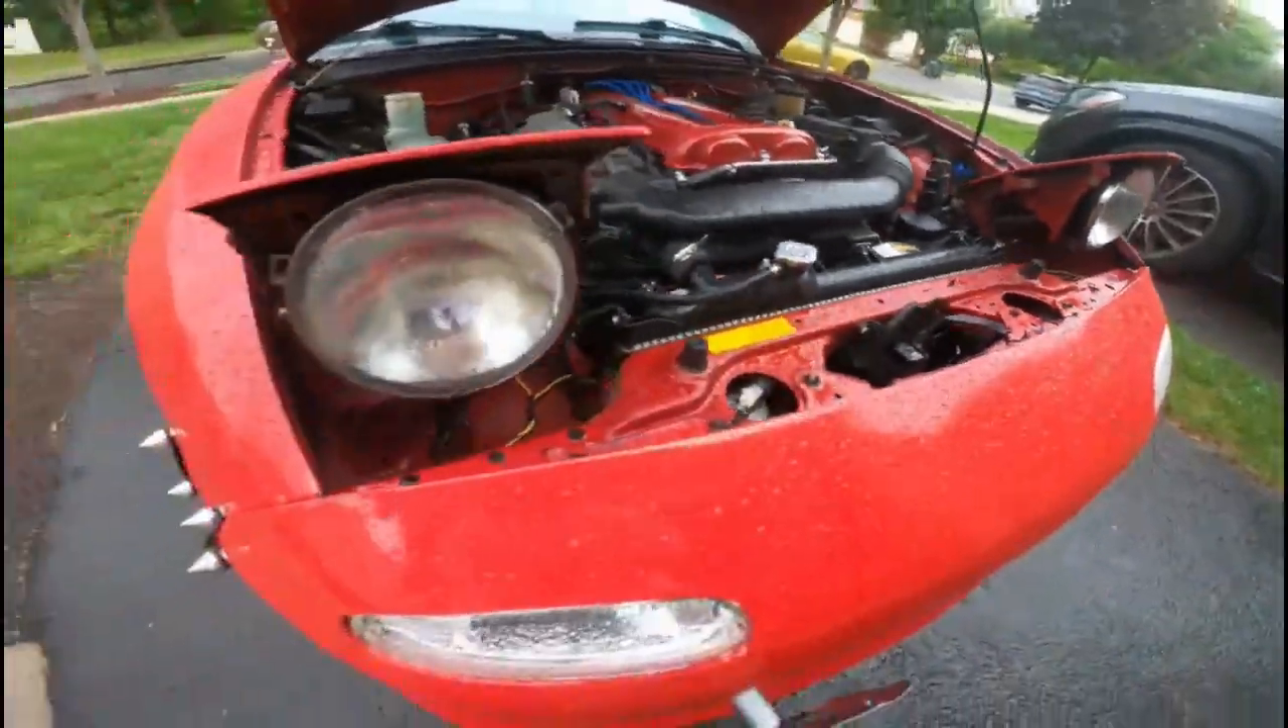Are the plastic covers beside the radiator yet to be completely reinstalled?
Yes.